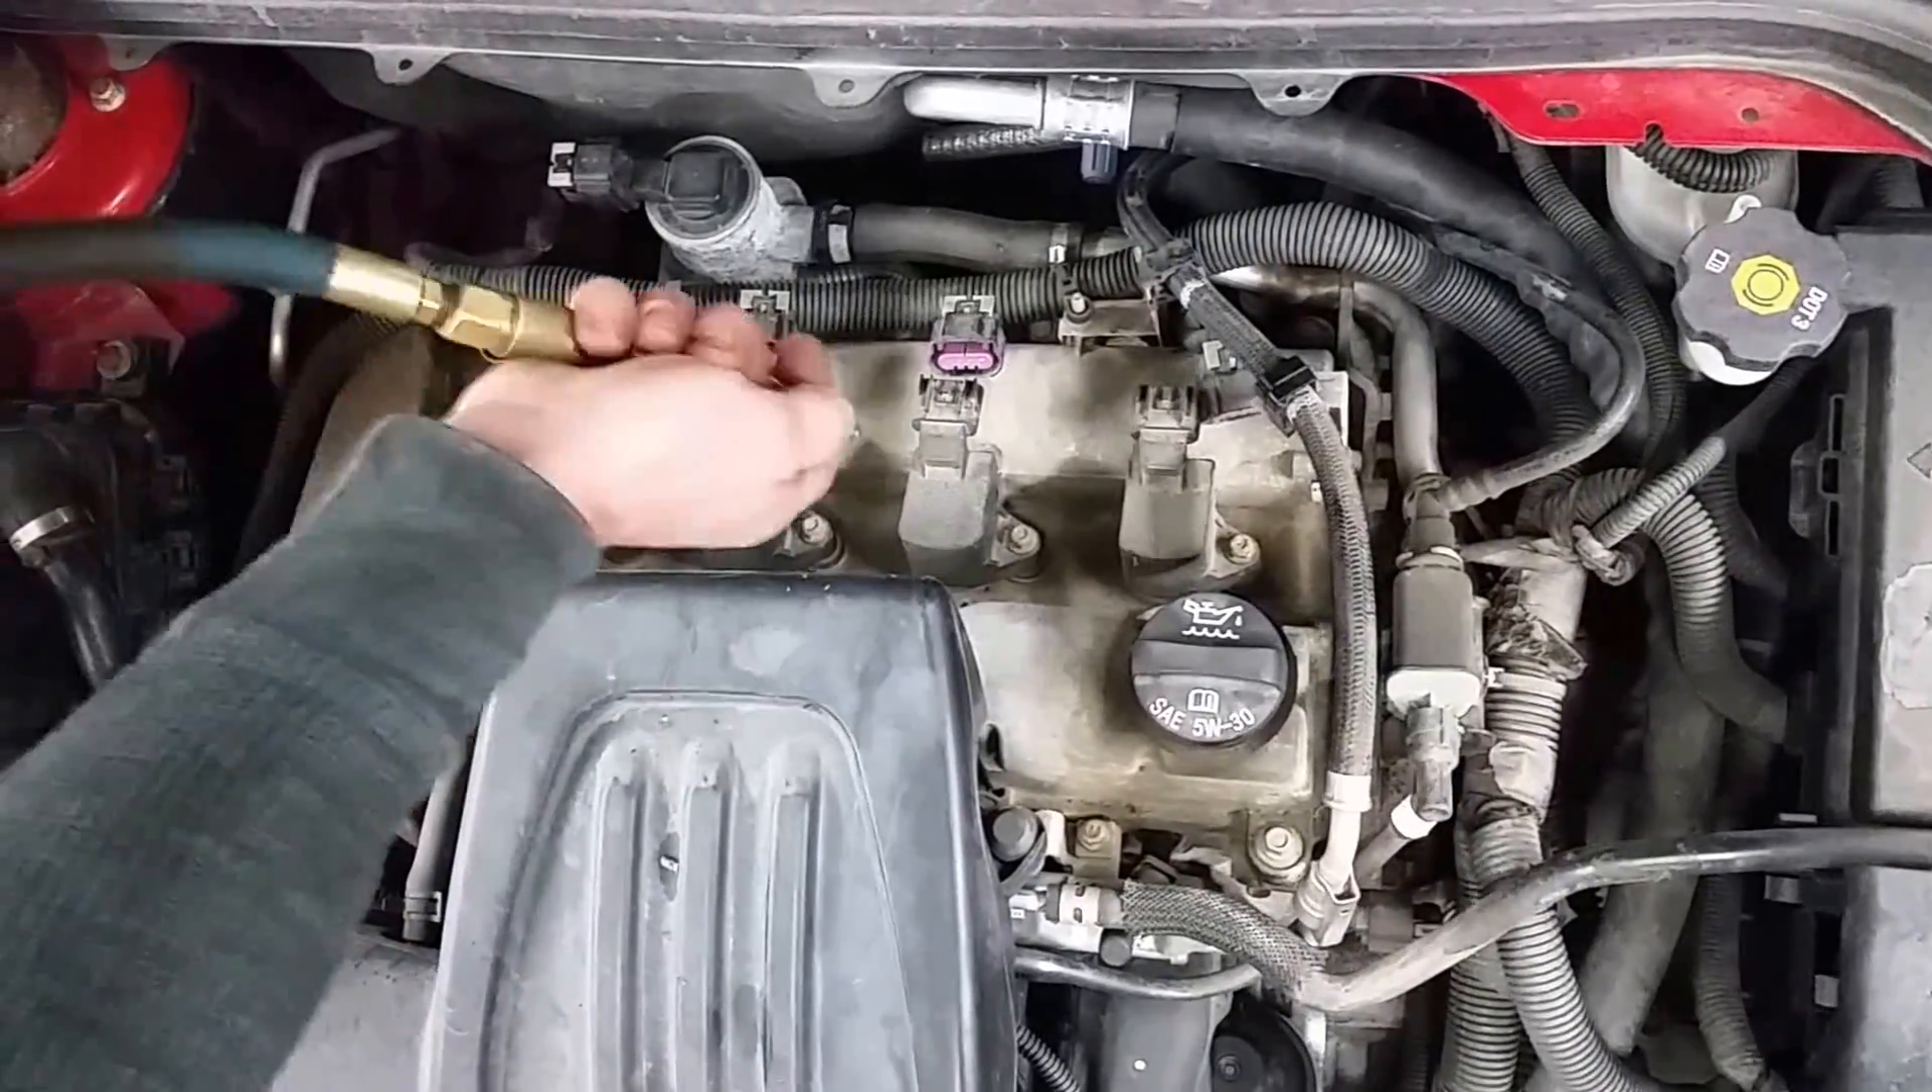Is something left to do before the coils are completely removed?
Yes.